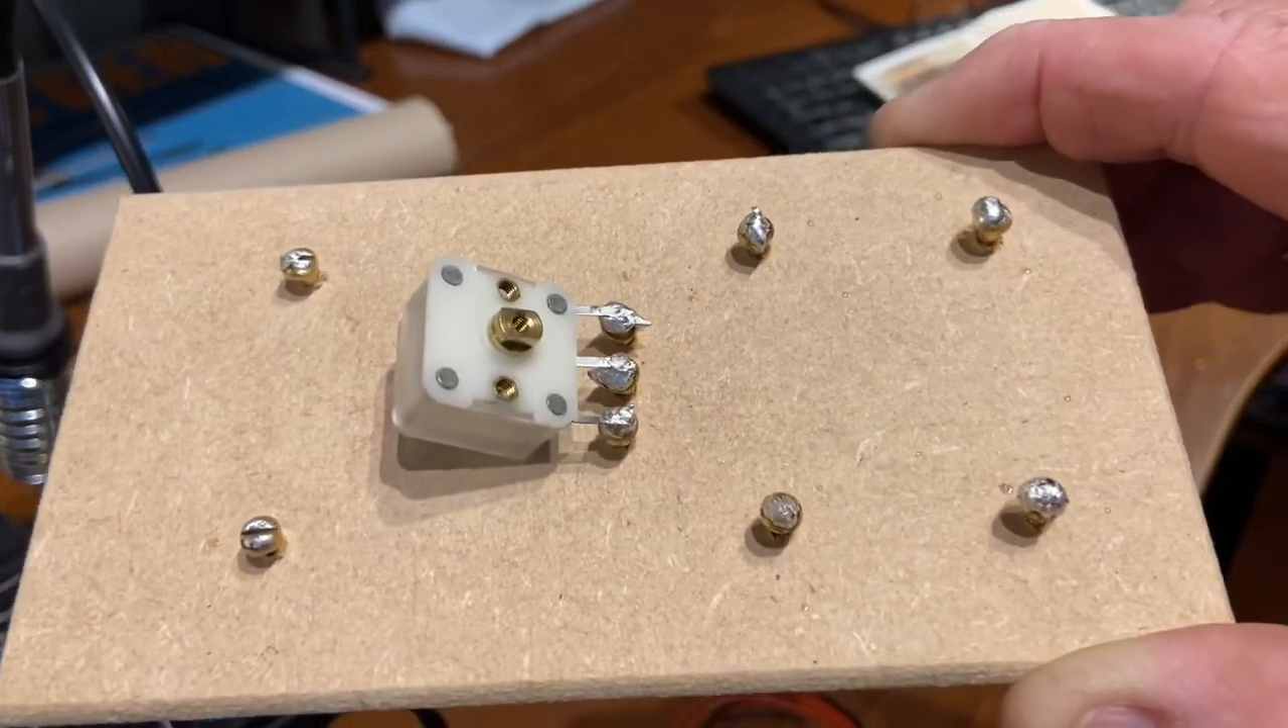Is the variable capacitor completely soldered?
Yes.